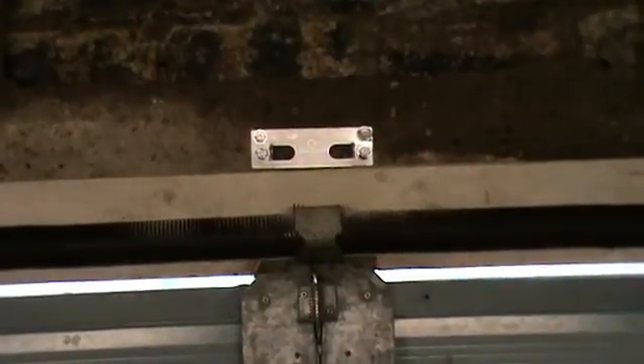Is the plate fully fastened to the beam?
Yes.